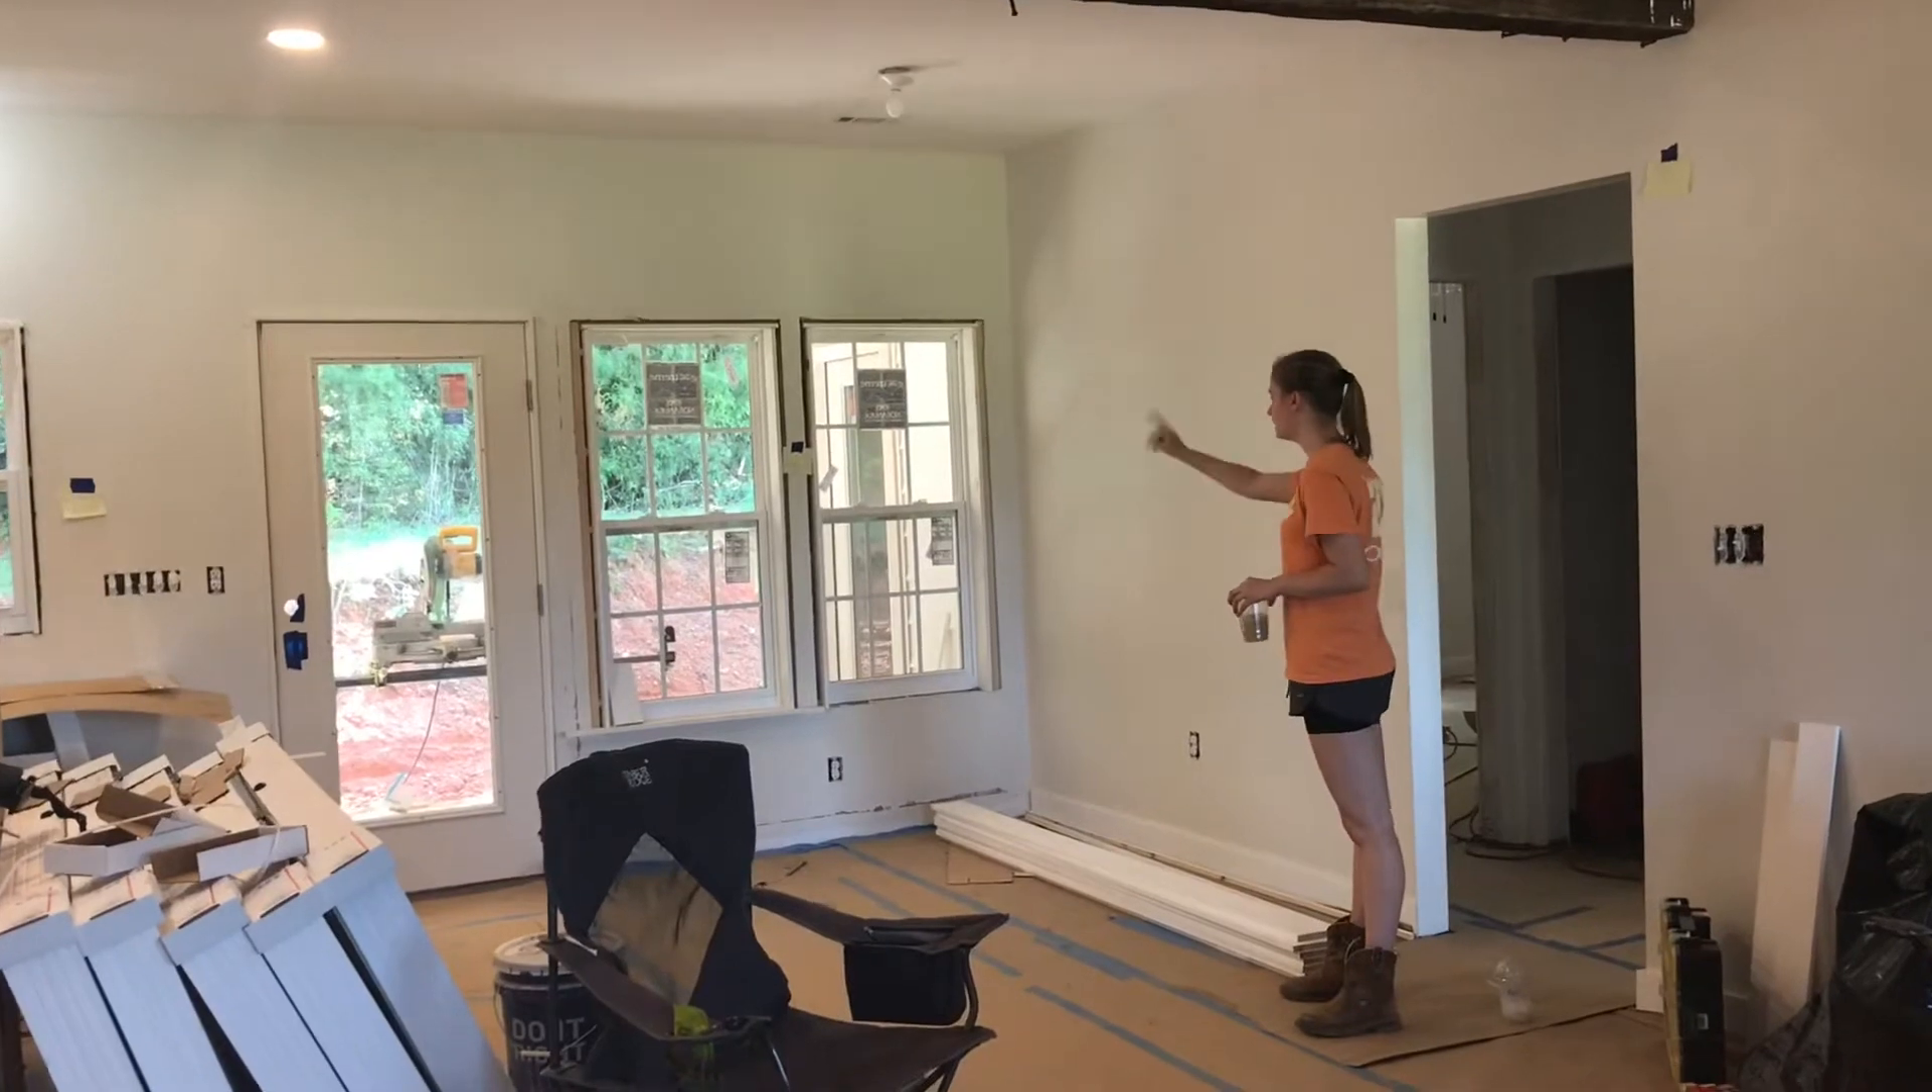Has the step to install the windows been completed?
Yes.